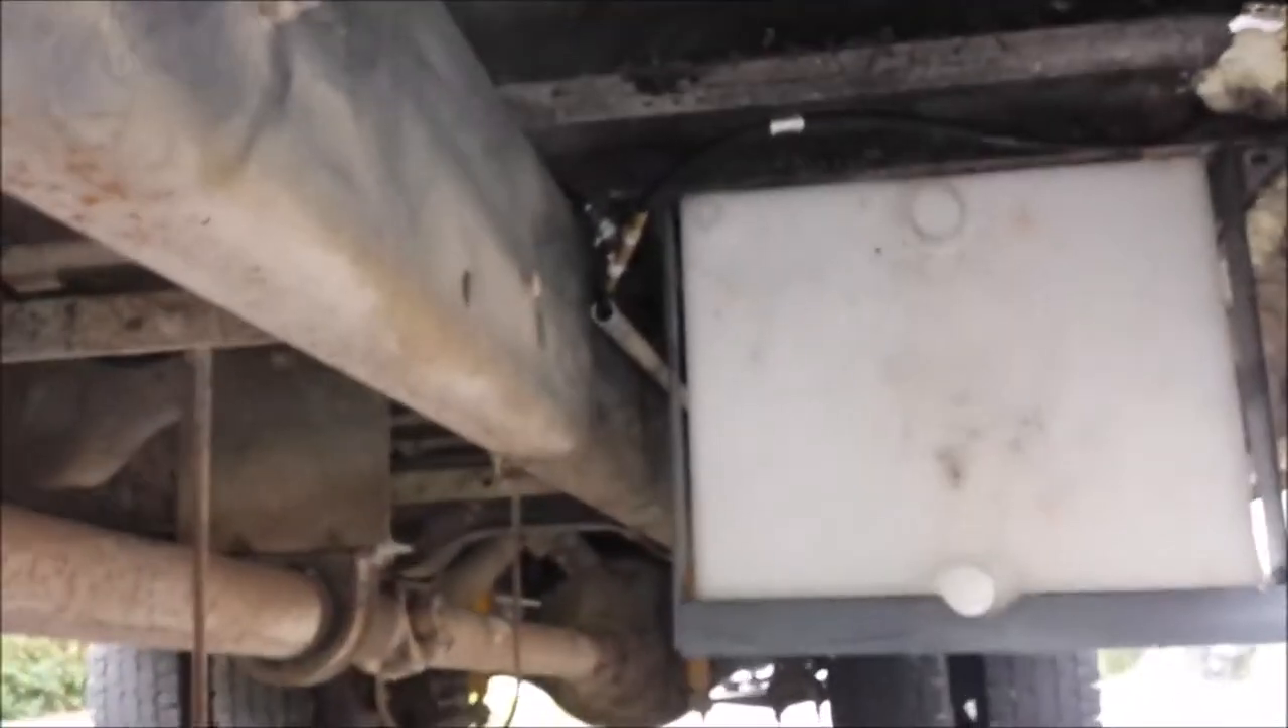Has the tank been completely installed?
Yes.